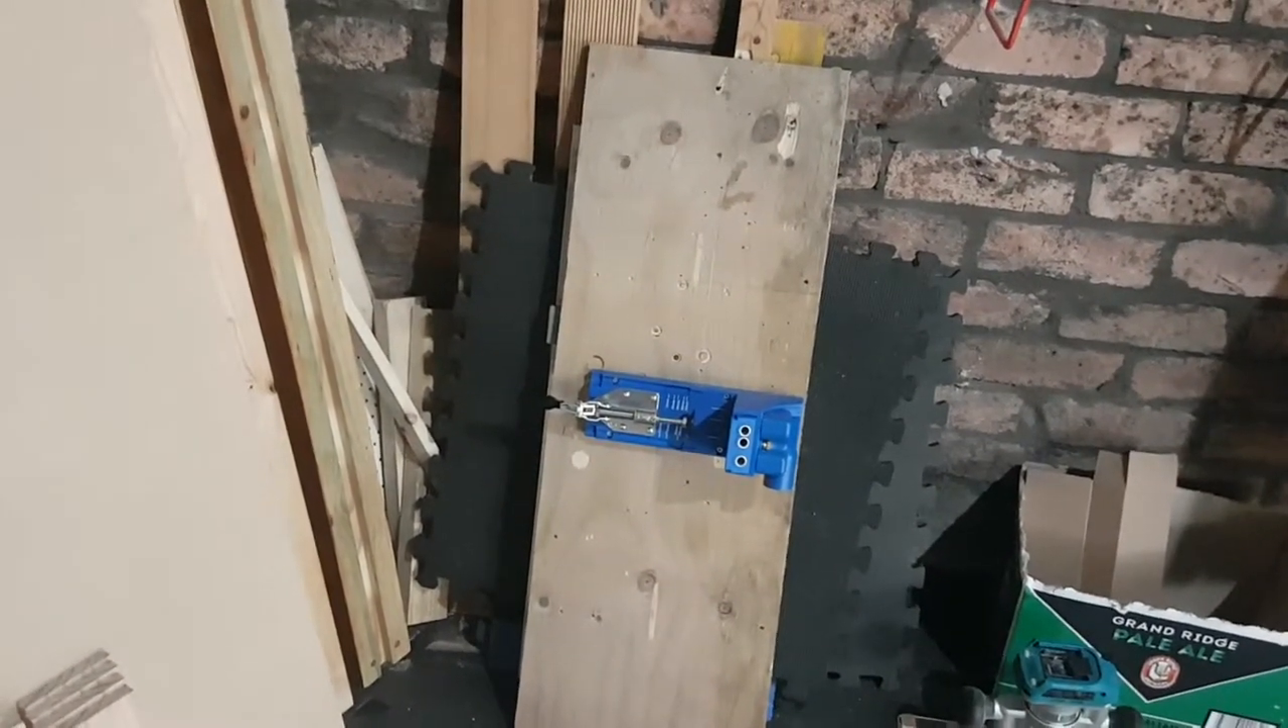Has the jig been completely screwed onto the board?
Yes.